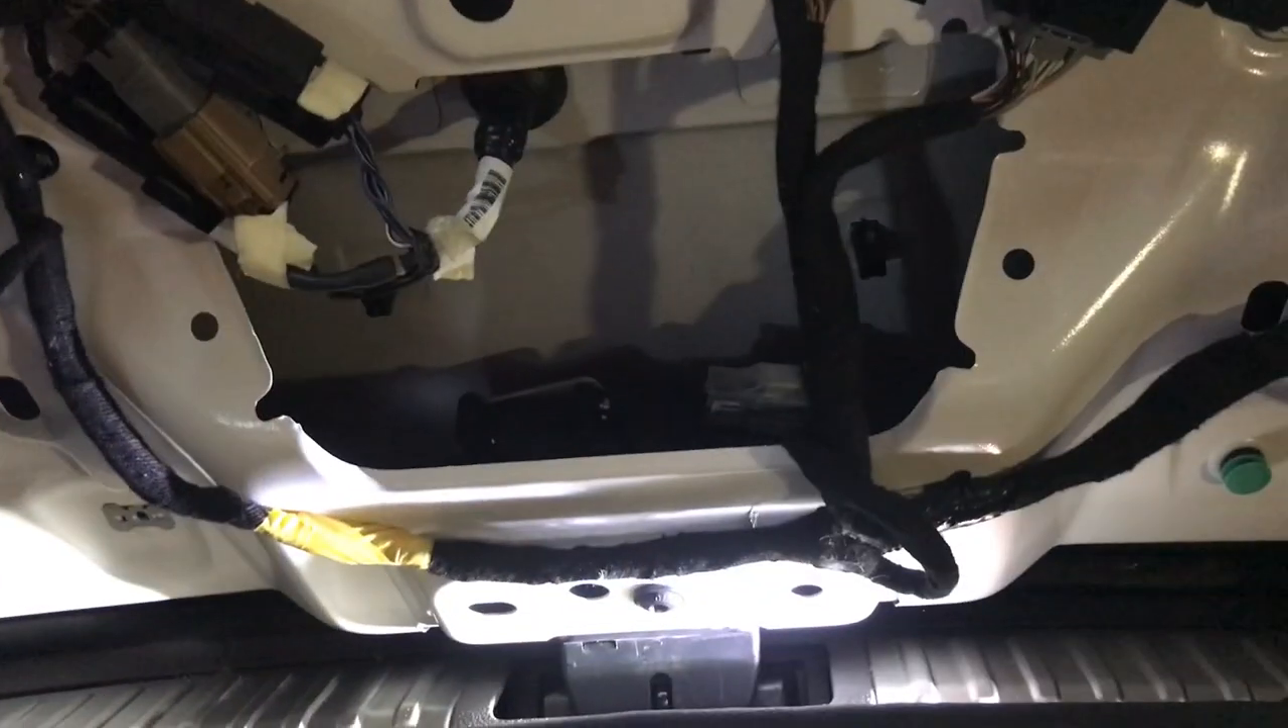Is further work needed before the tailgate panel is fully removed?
No.